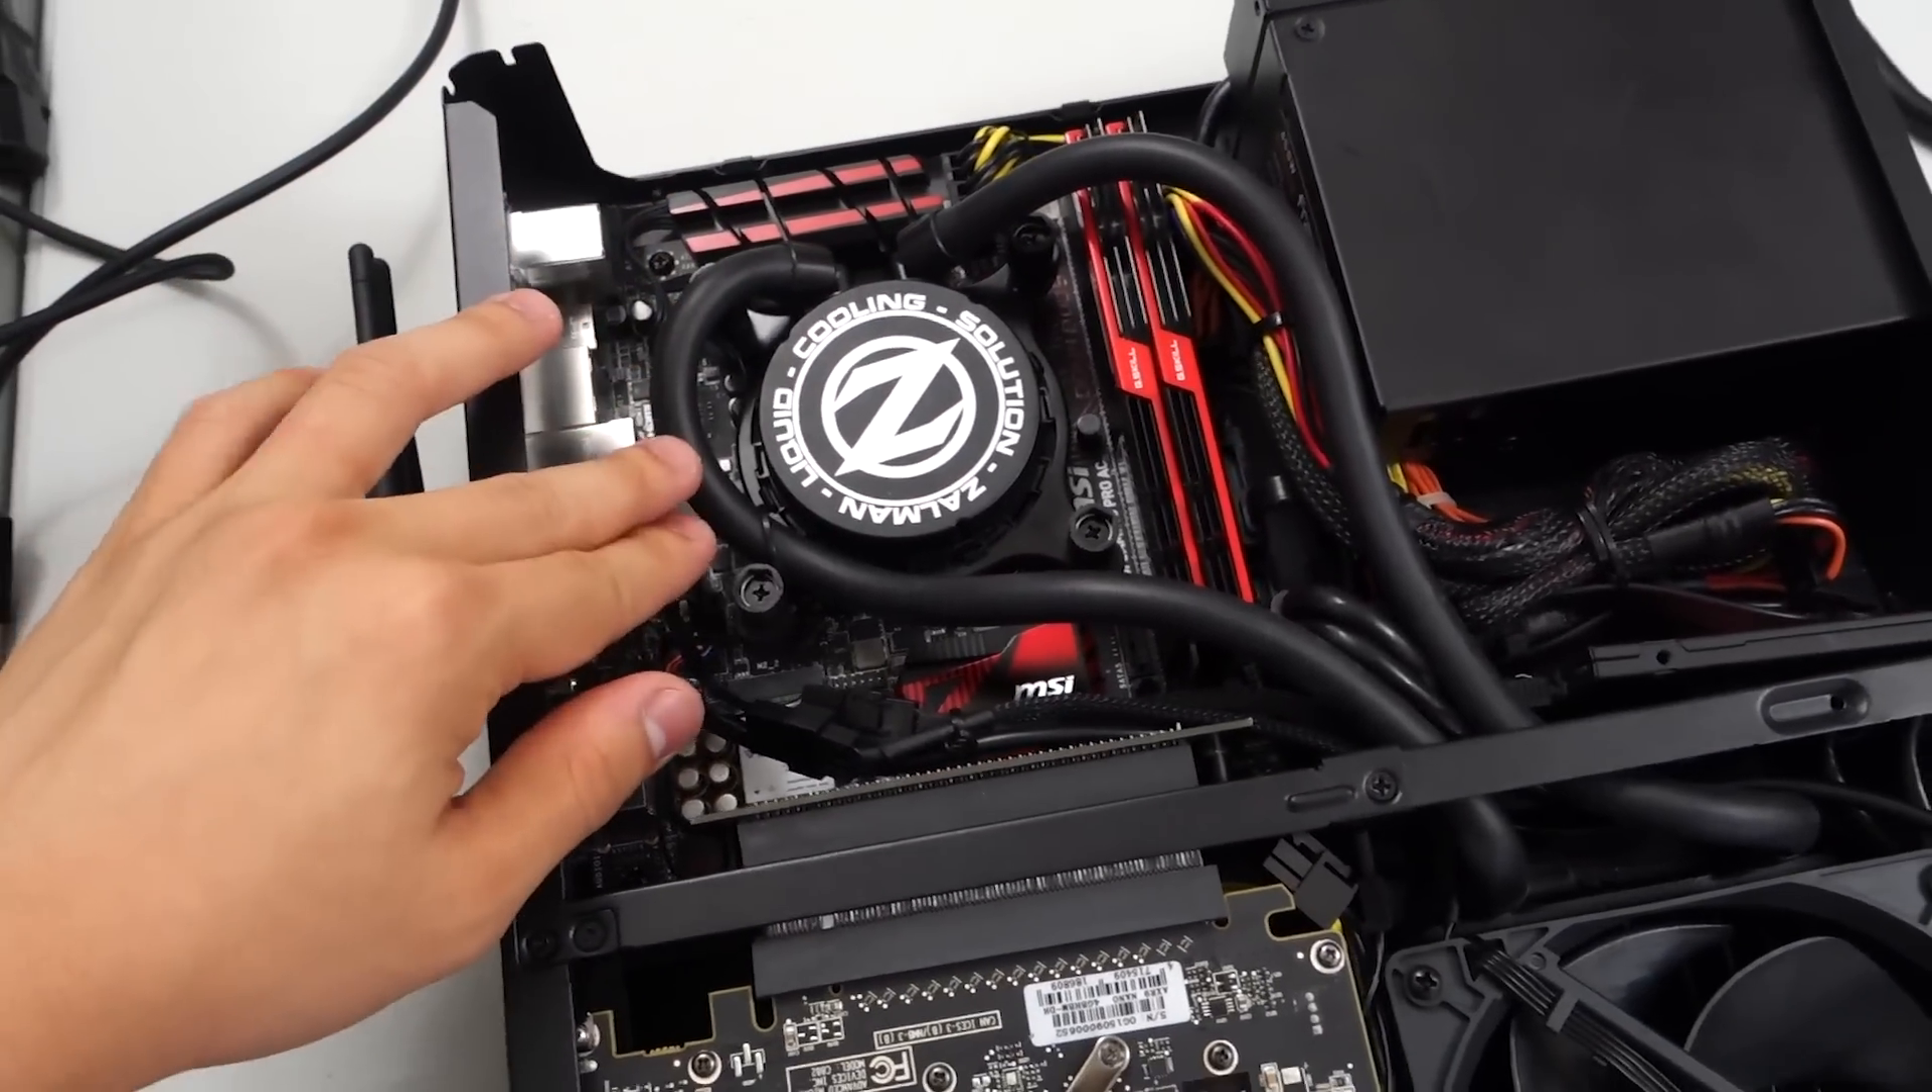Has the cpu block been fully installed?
Yes.